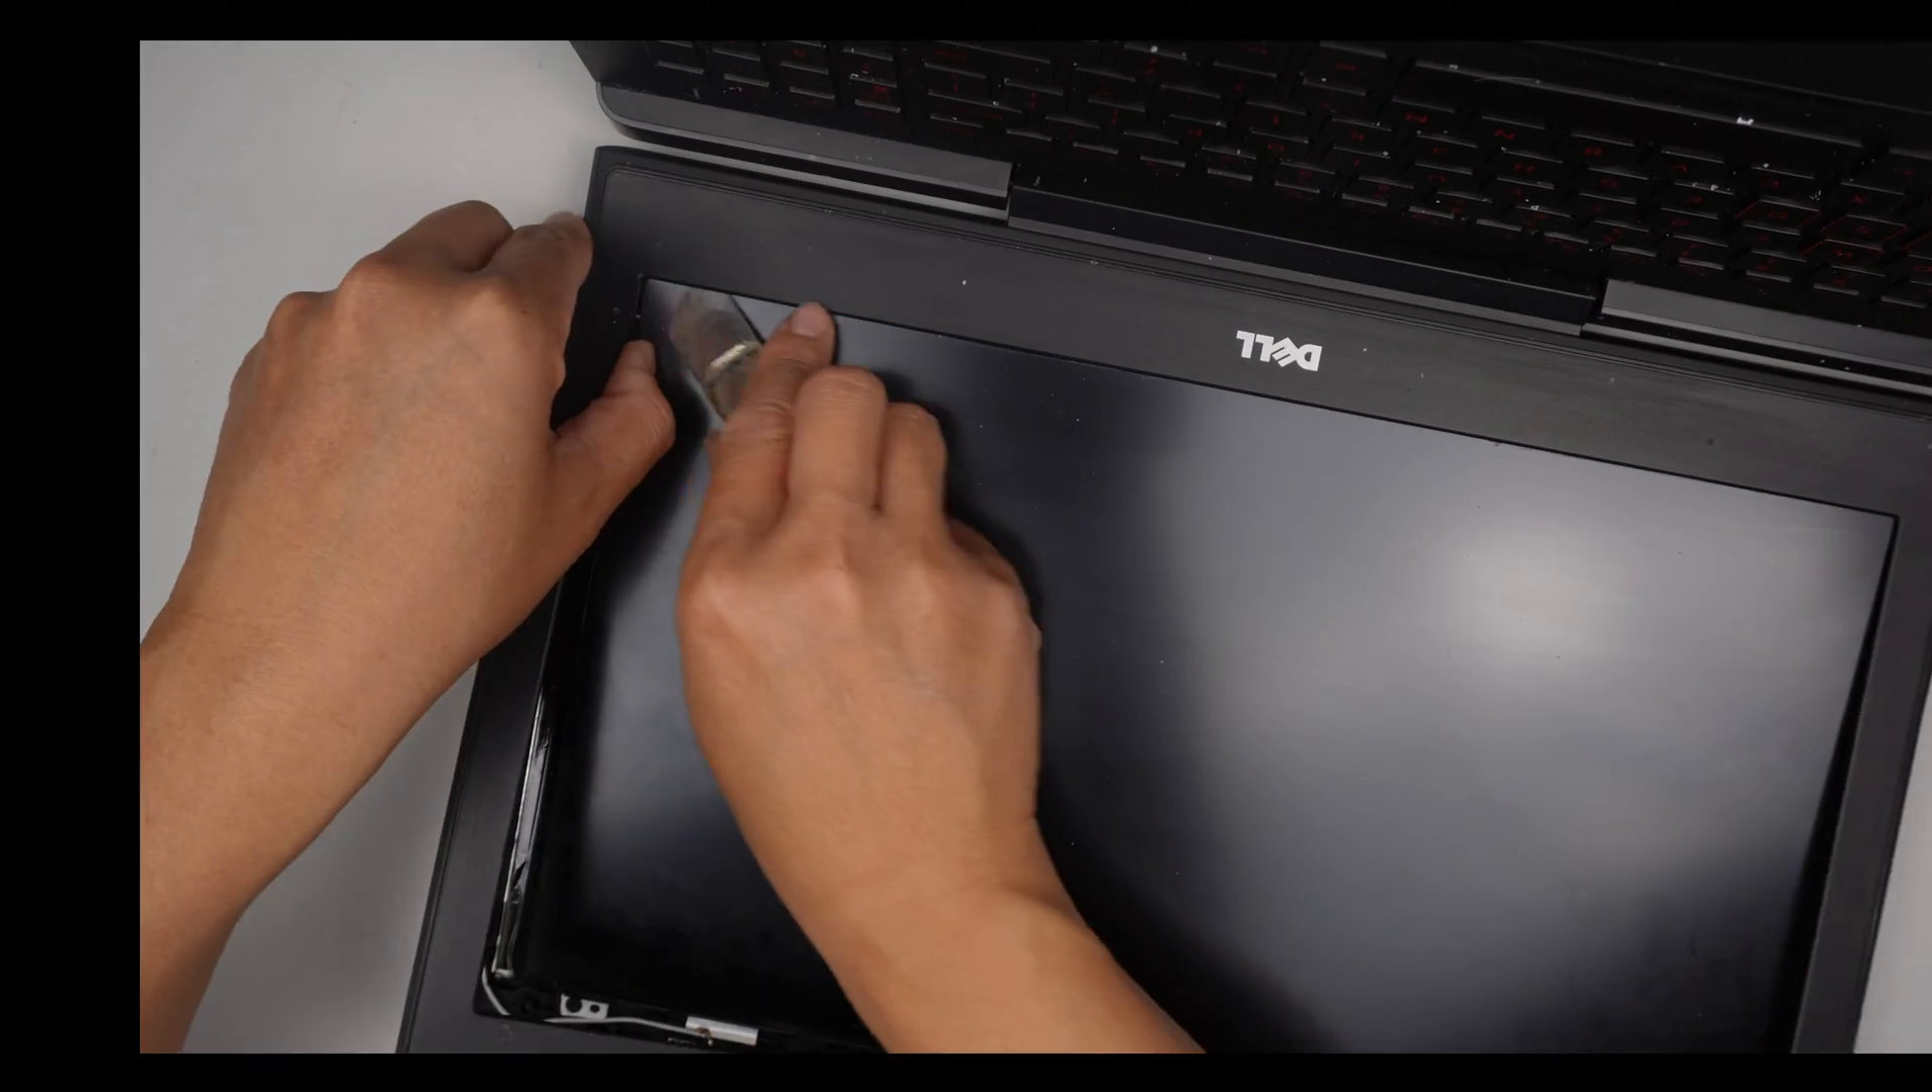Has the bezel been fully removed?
No.